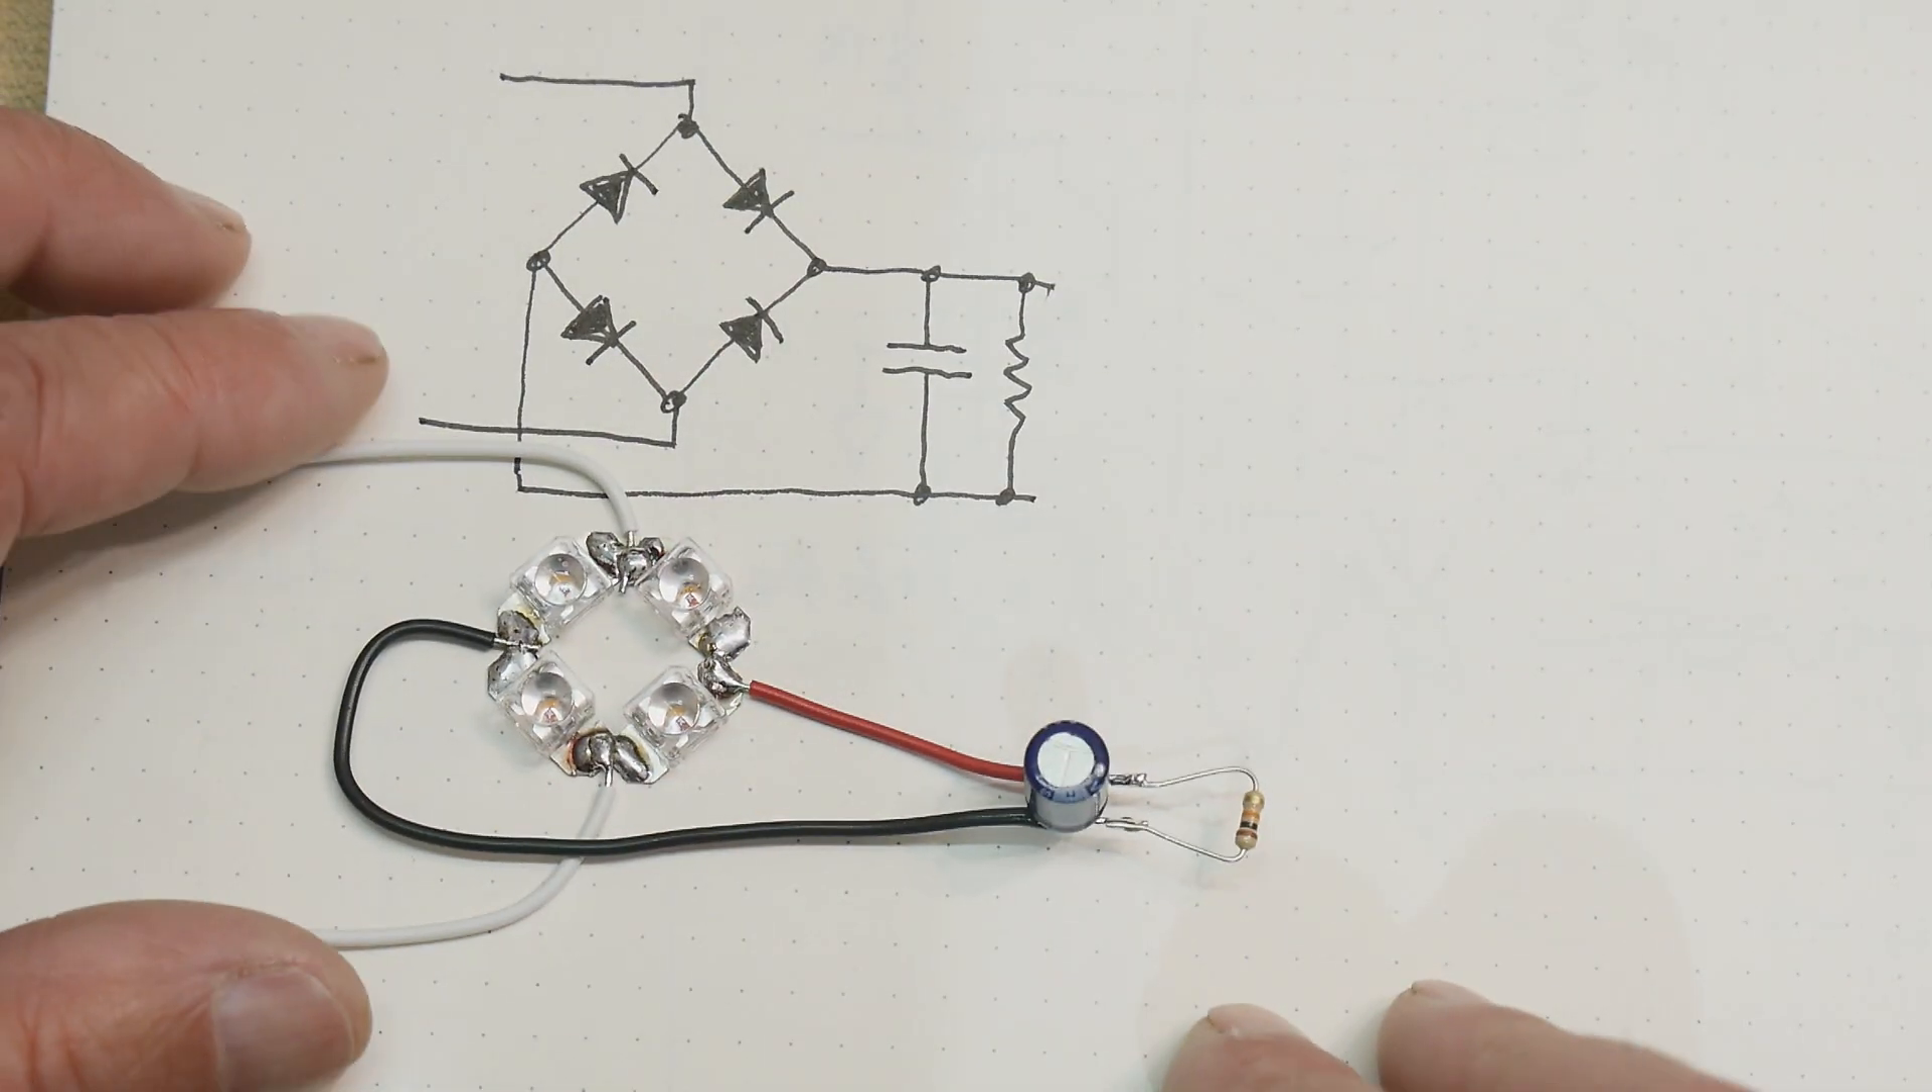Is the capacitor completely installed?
Yes.